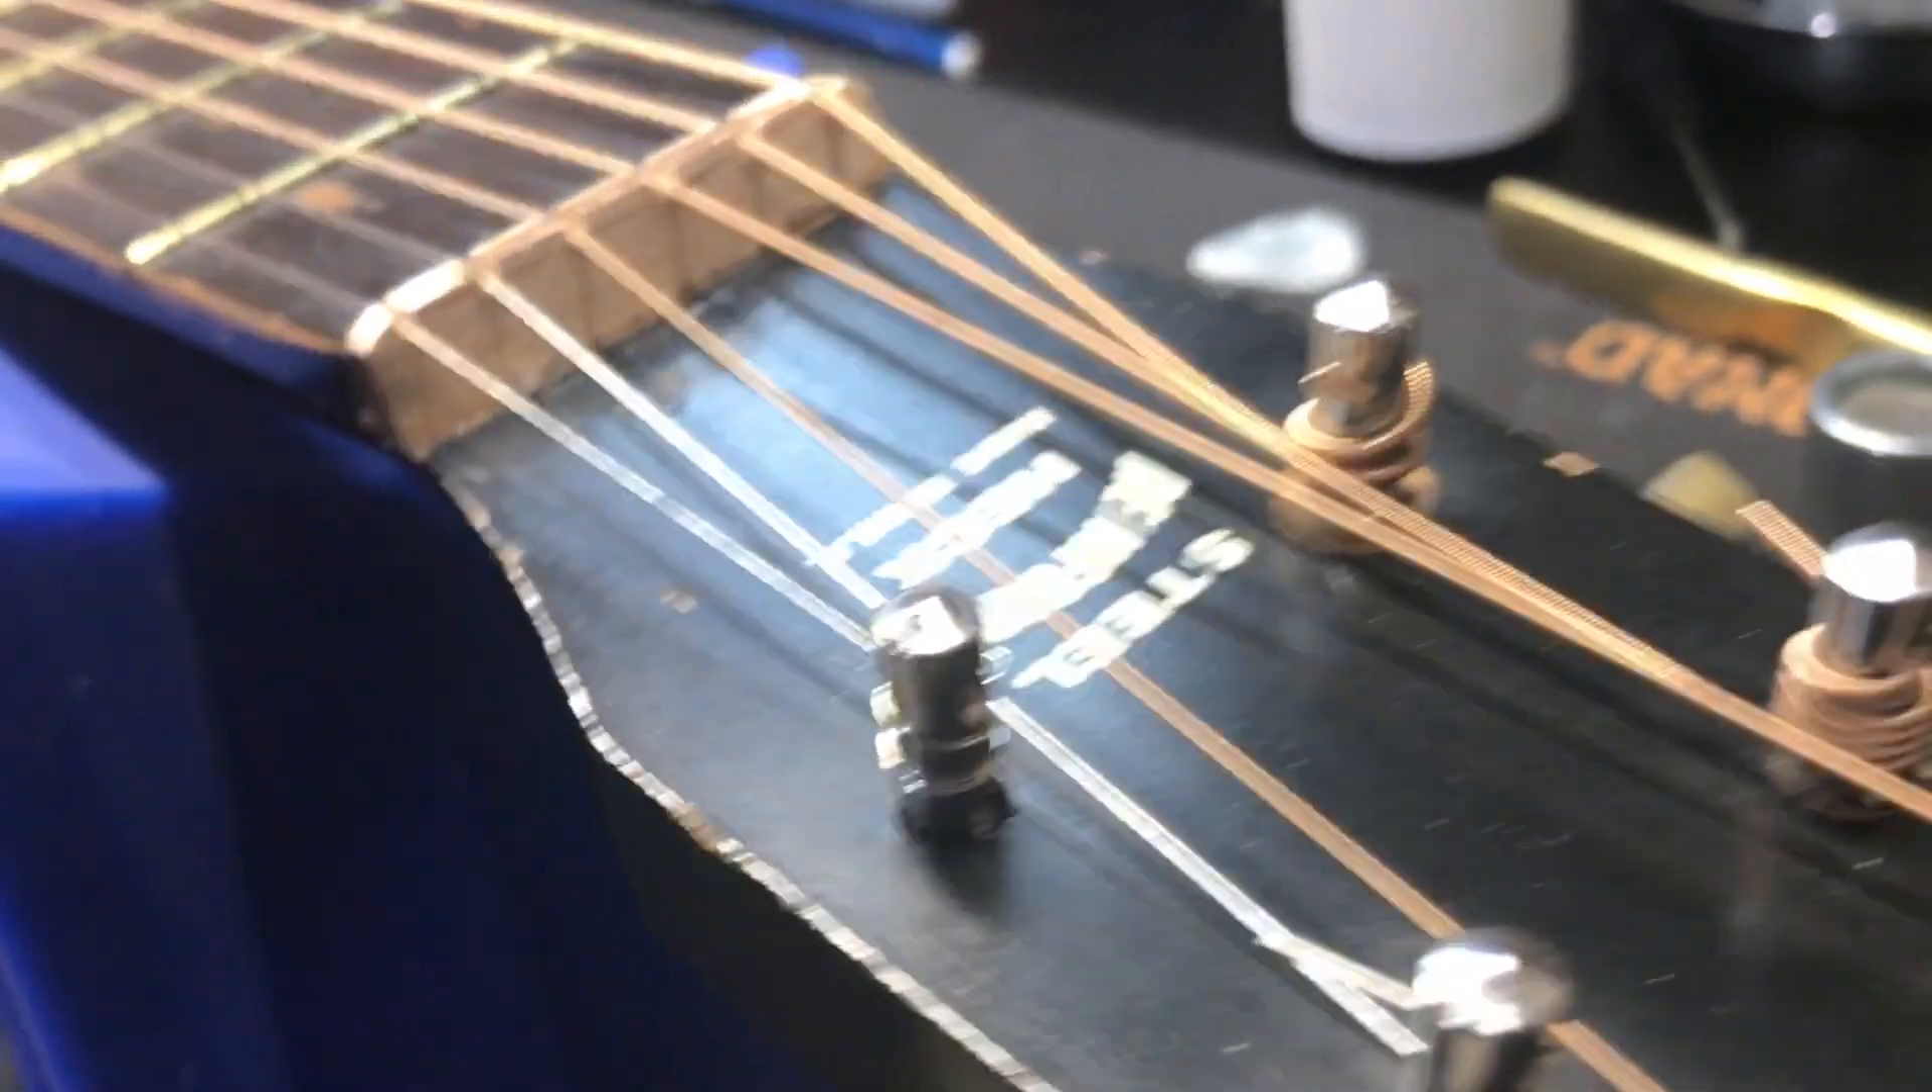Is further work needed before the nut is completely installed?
No.